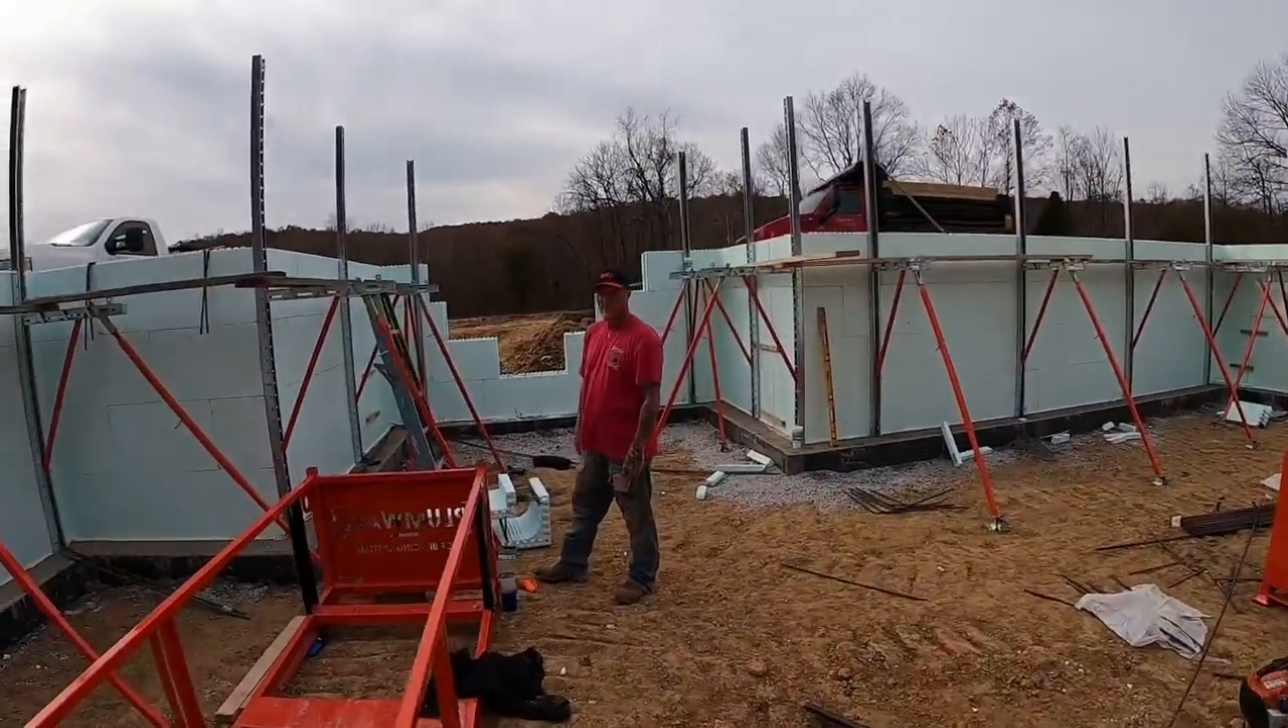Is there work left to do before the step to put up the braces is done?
No.